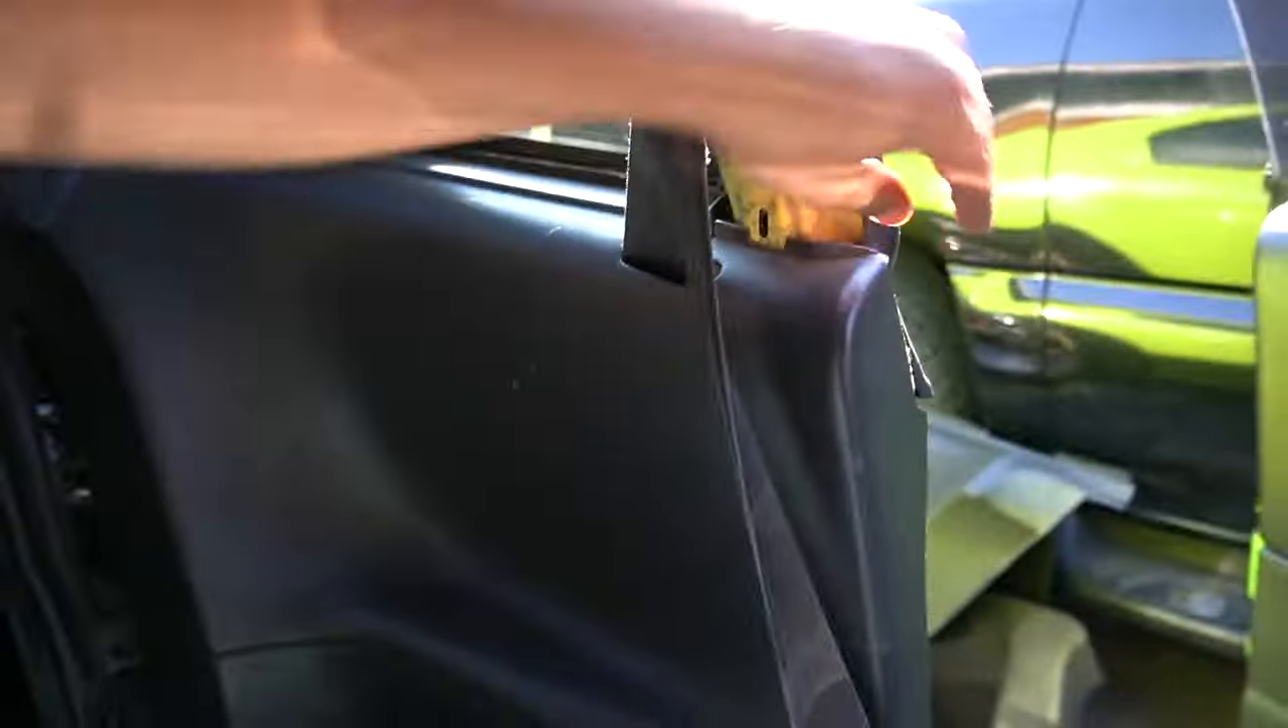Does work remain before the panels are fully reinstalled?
Yes.